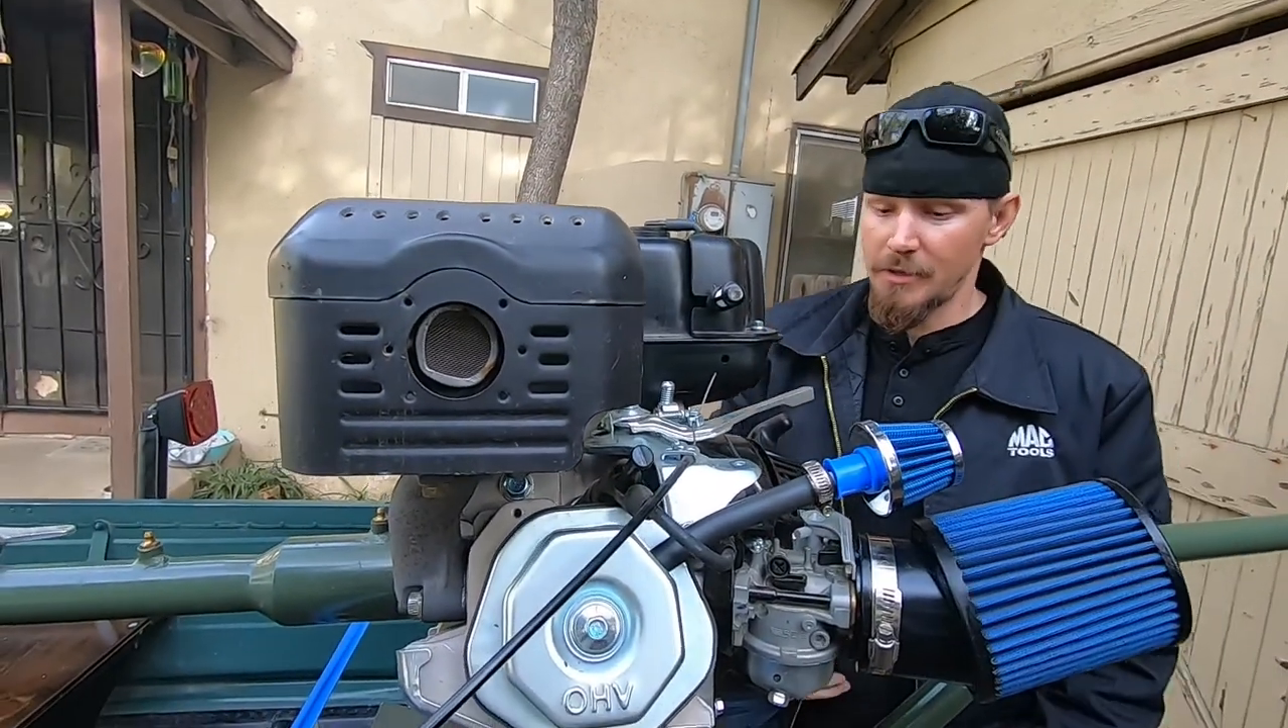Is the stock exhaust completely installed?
Yes.